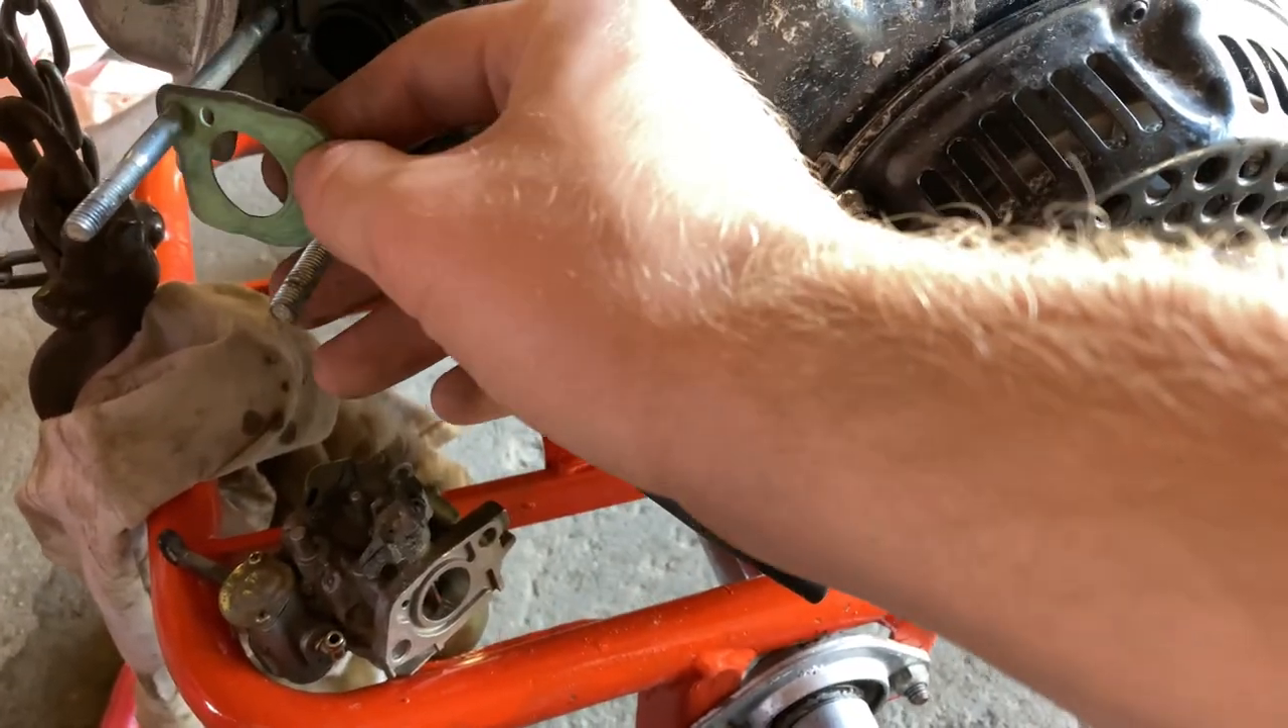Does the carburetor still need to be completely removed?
No.